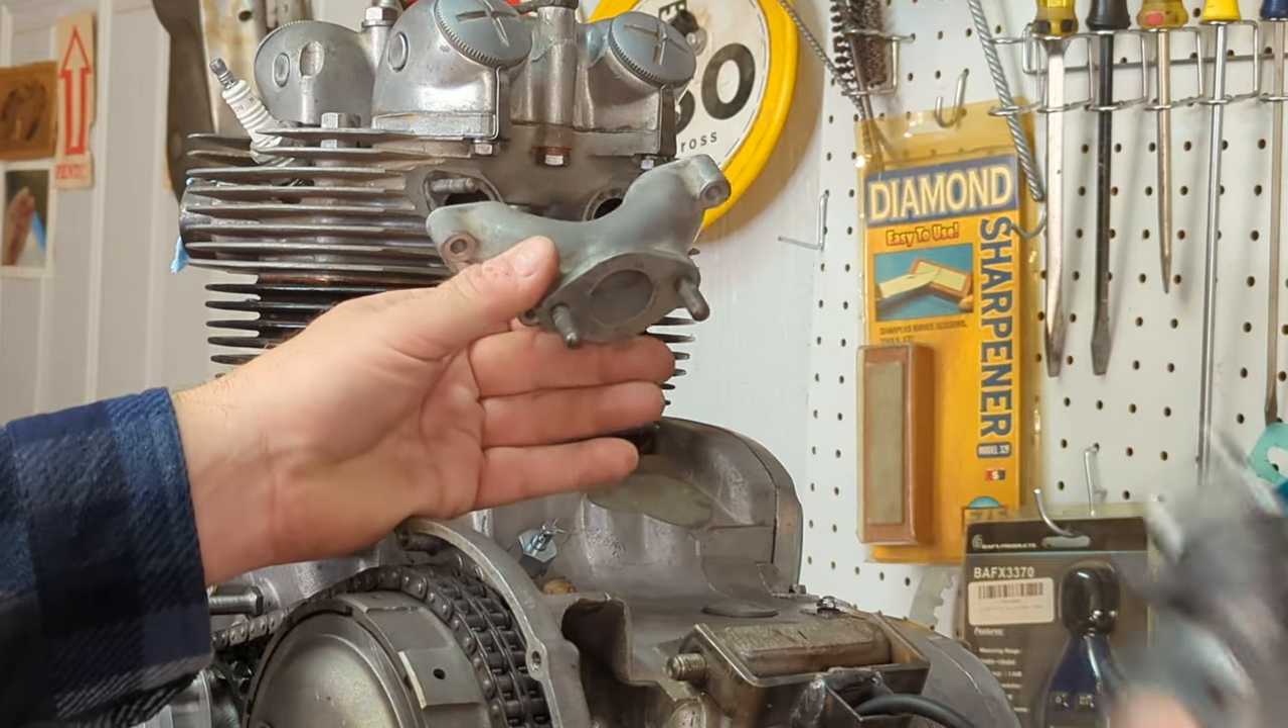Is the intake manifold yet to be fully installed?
Yes.